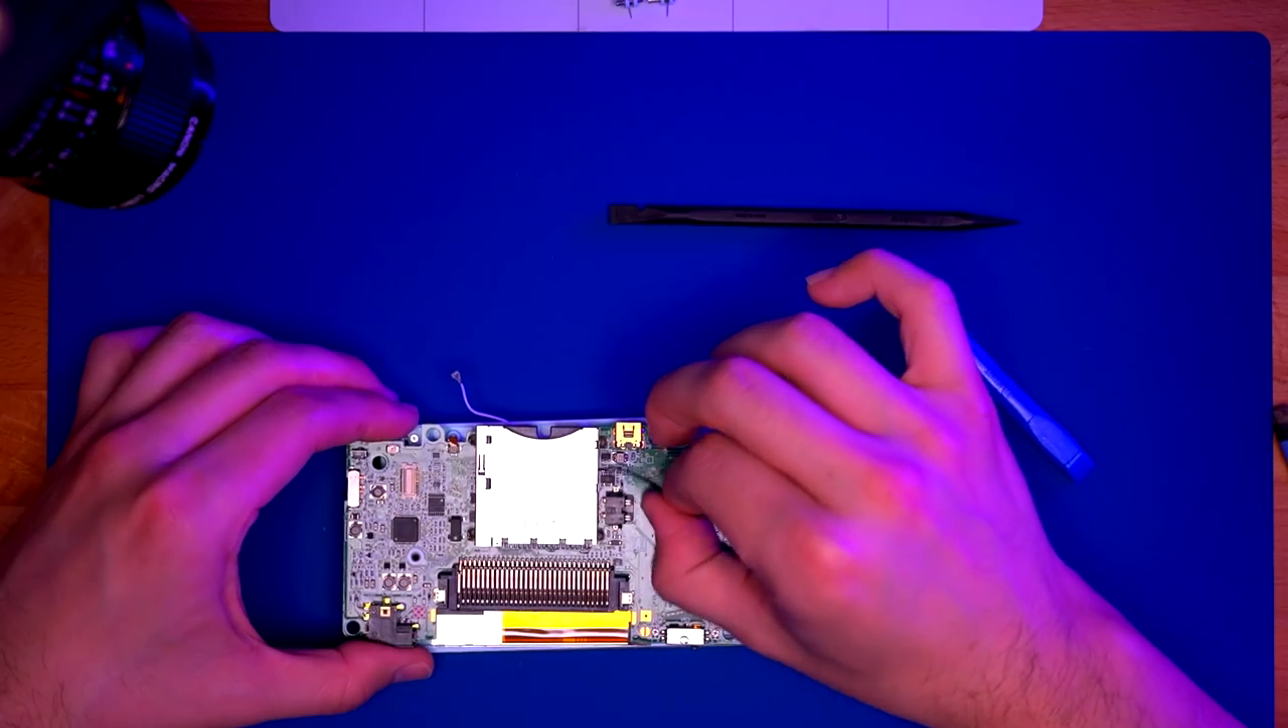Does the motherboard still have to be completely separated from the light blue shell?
Yes.